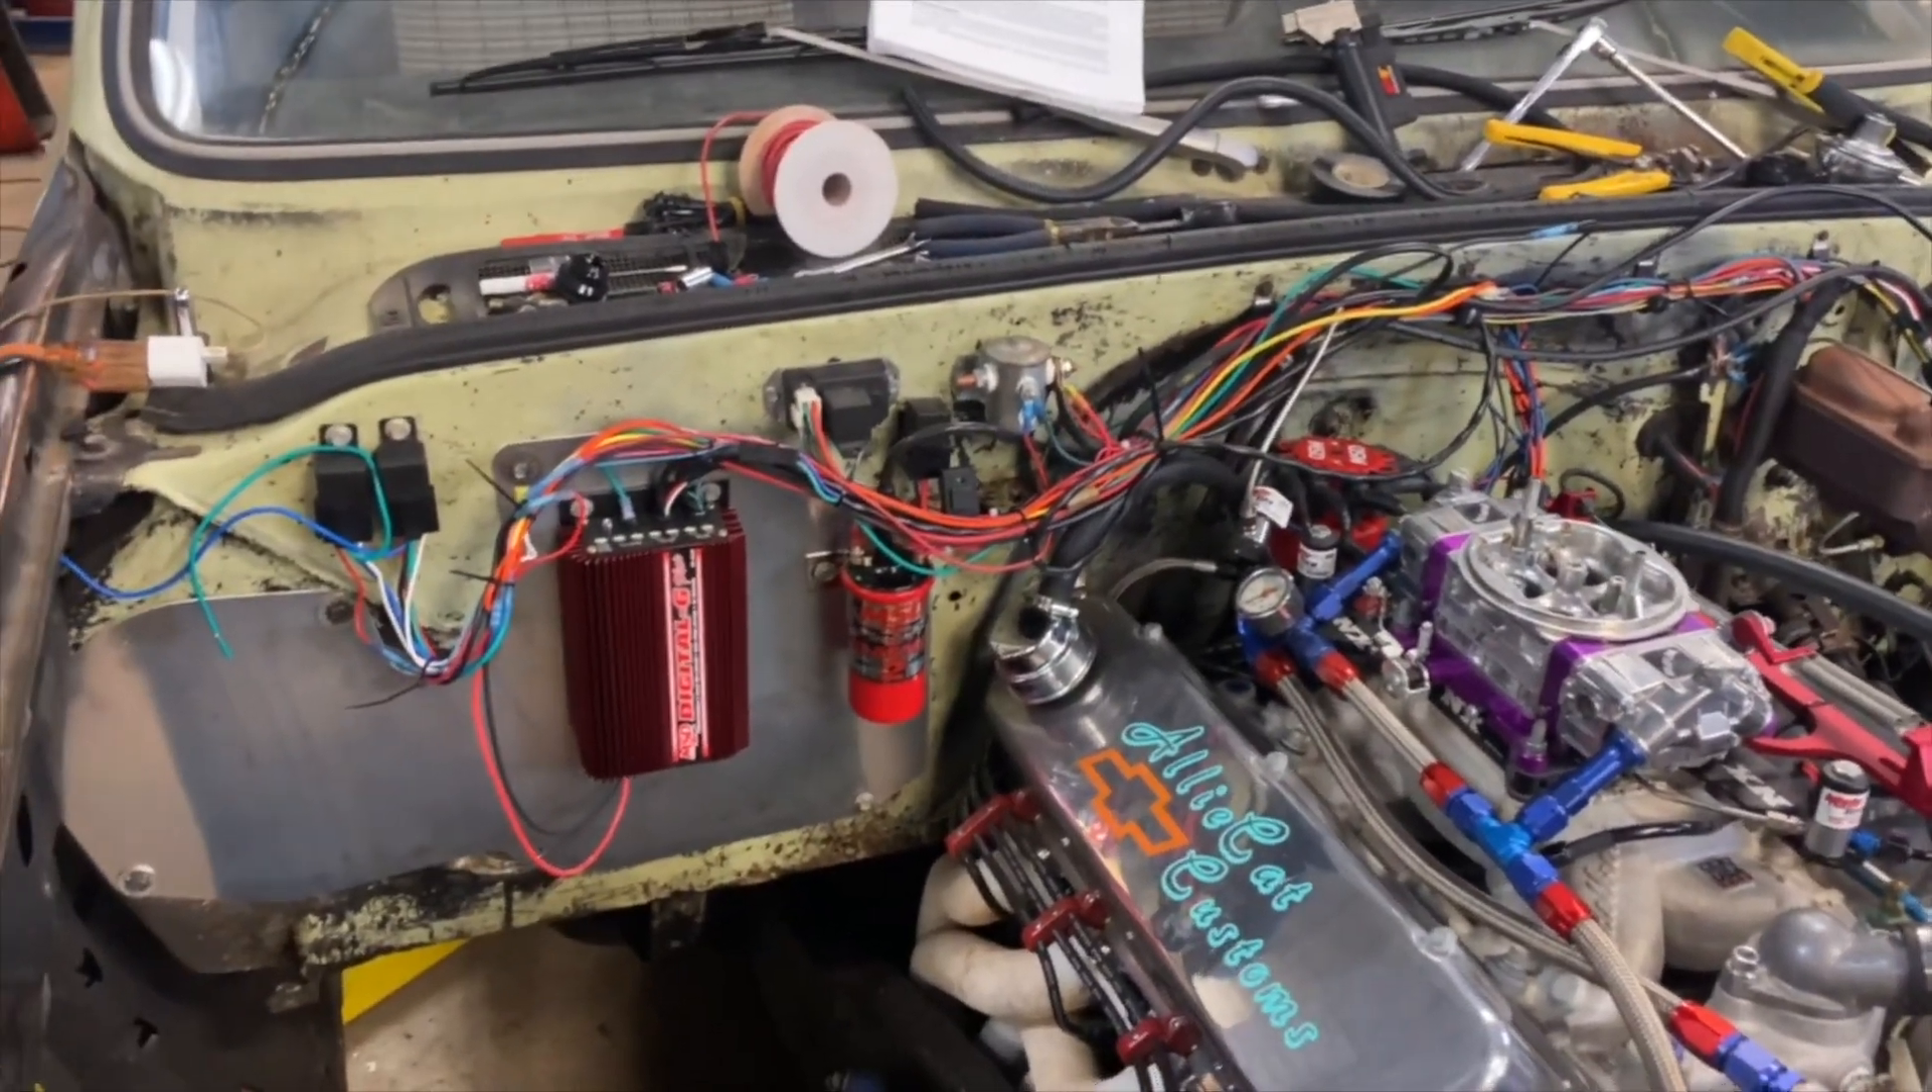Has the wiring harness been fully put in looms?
No.